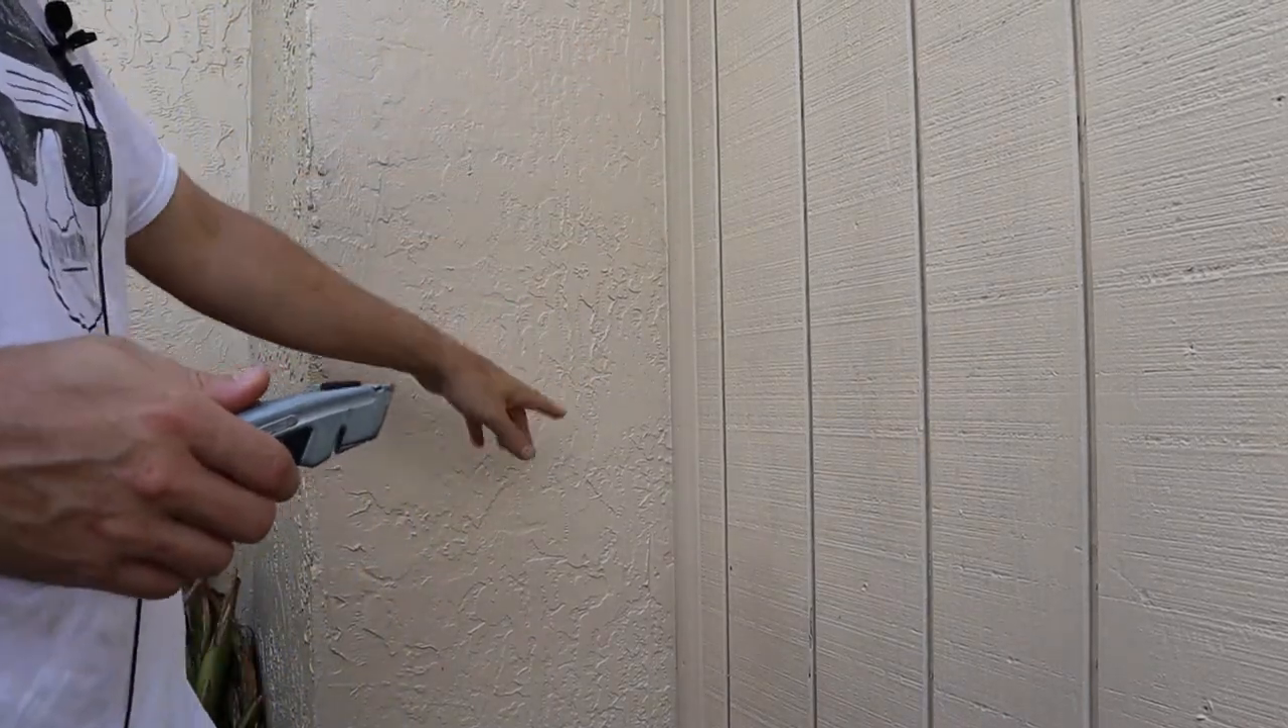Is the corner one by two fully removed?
No.